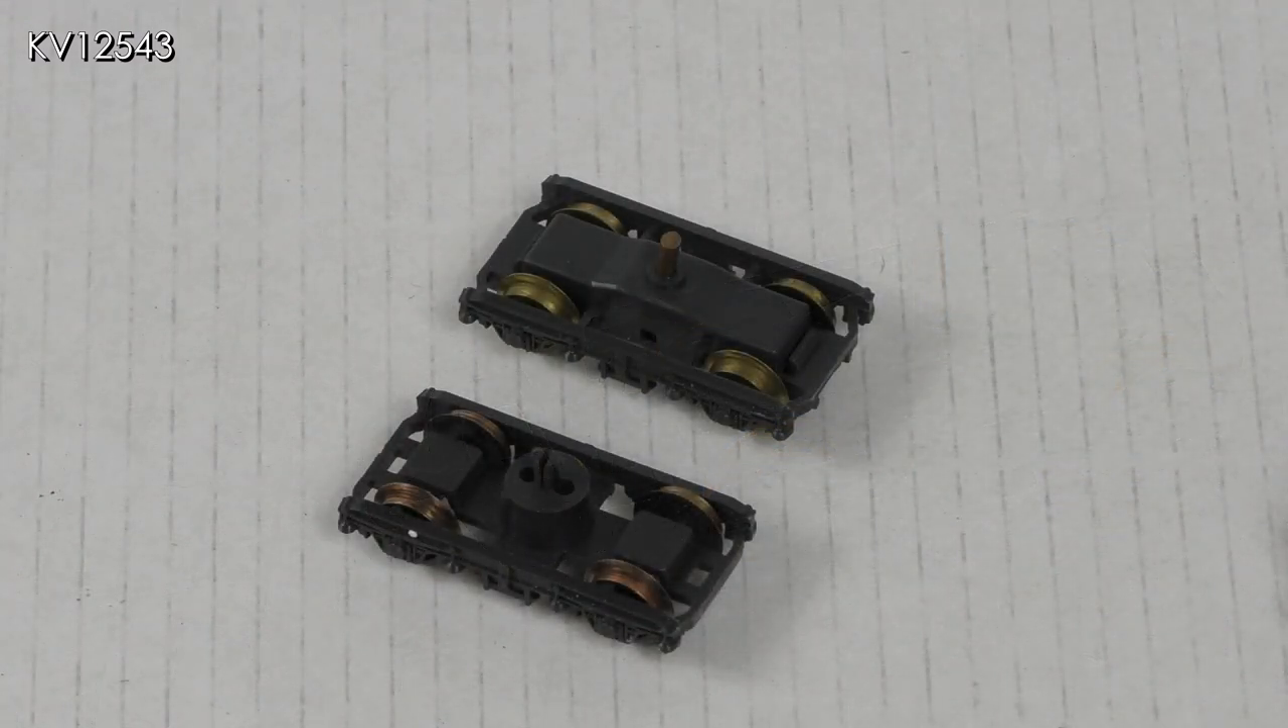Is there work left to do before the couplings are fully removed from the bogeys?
No.